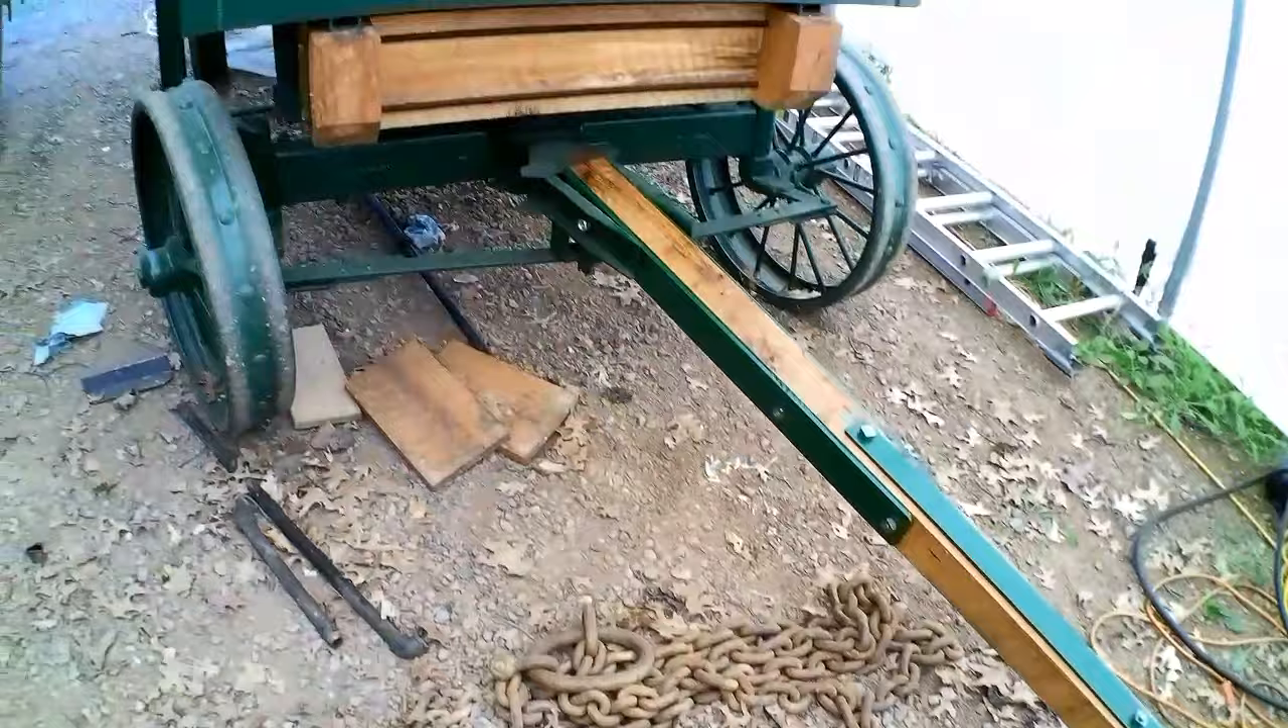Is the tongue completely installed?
Yes.